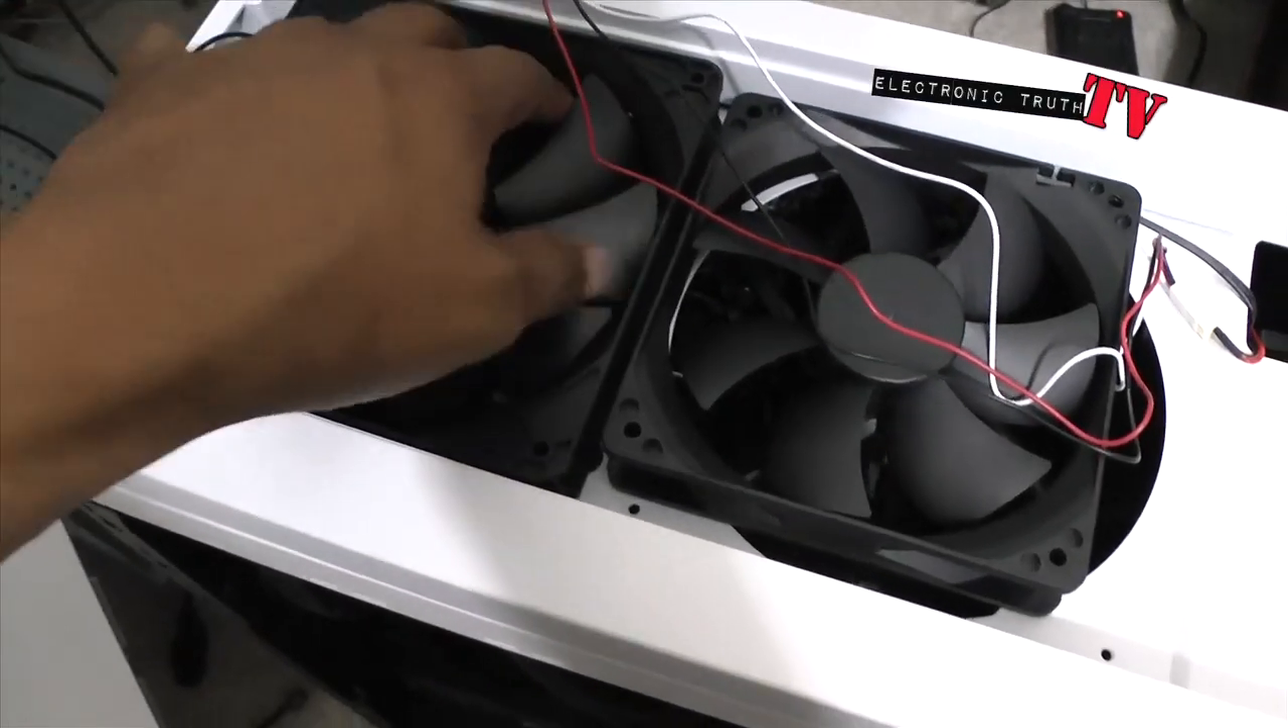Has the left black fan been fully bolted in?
No.